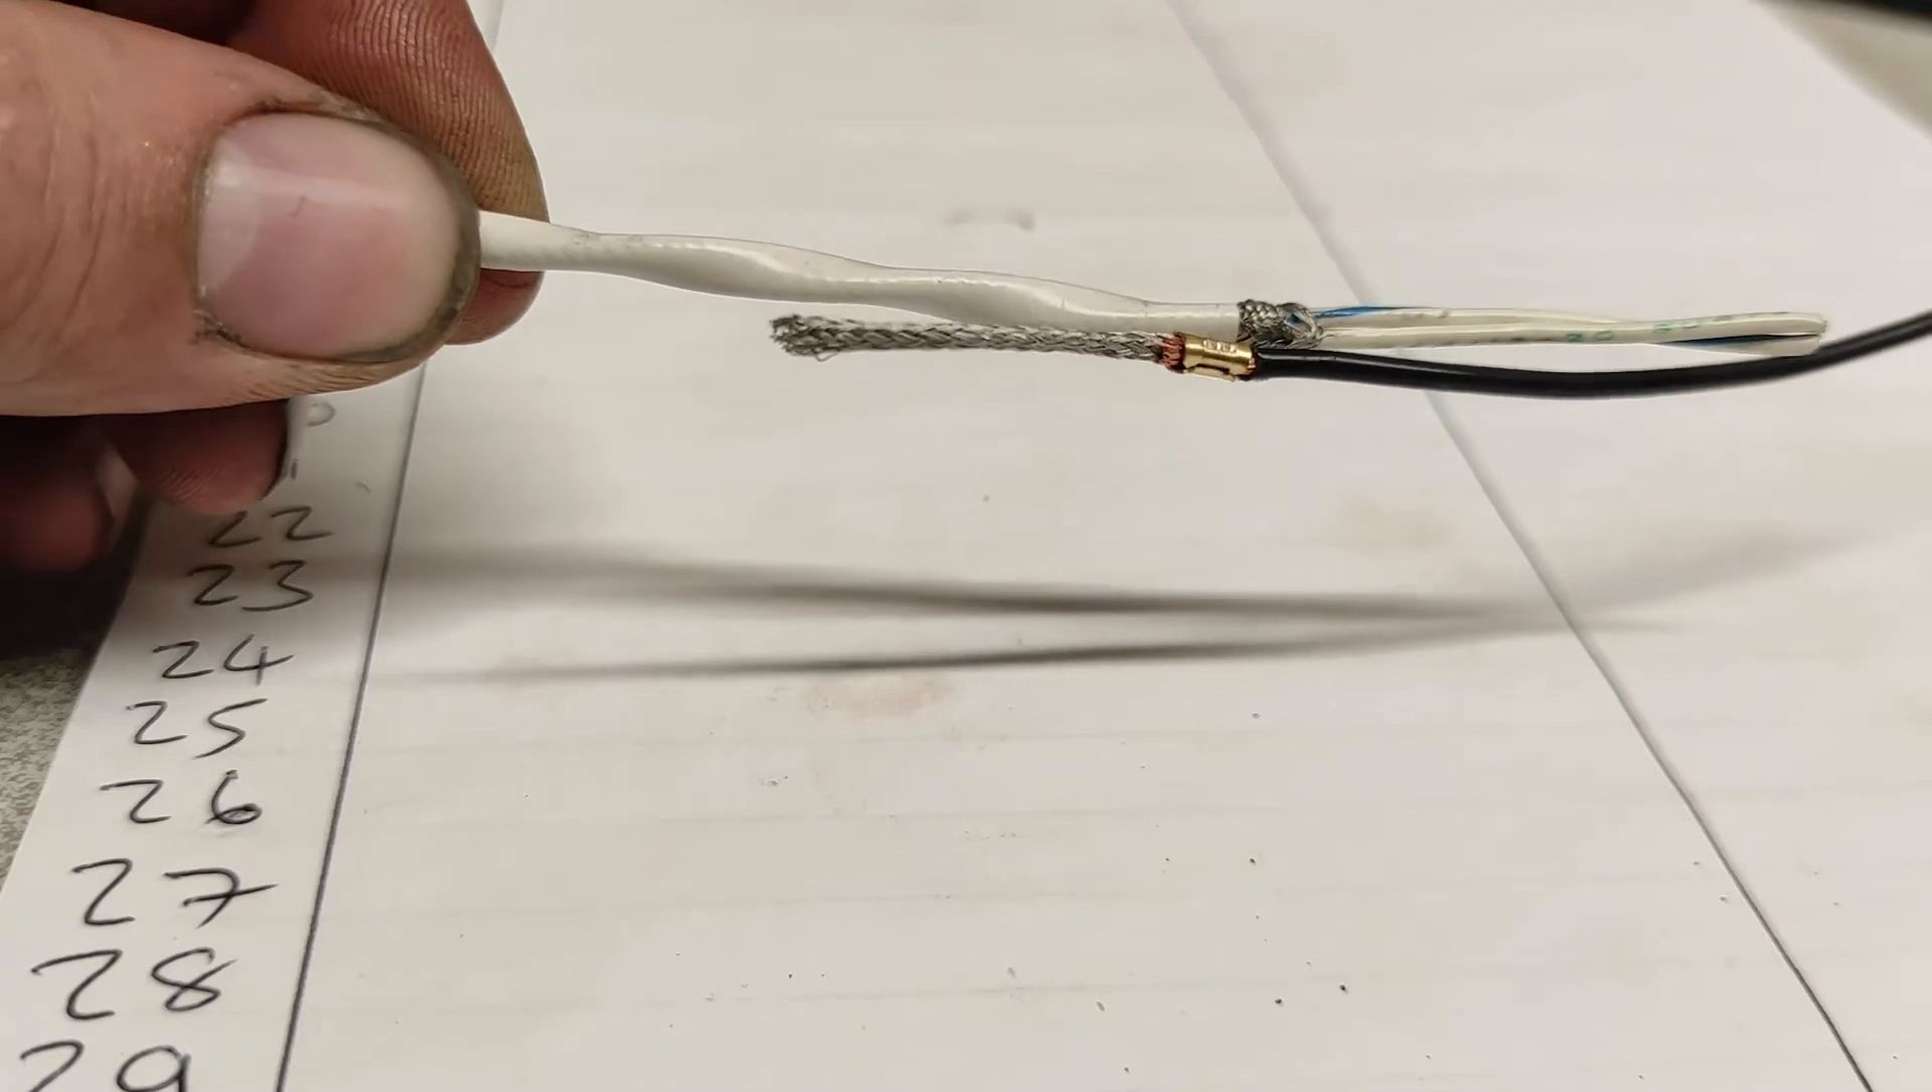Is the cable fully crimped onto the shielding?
Yes.